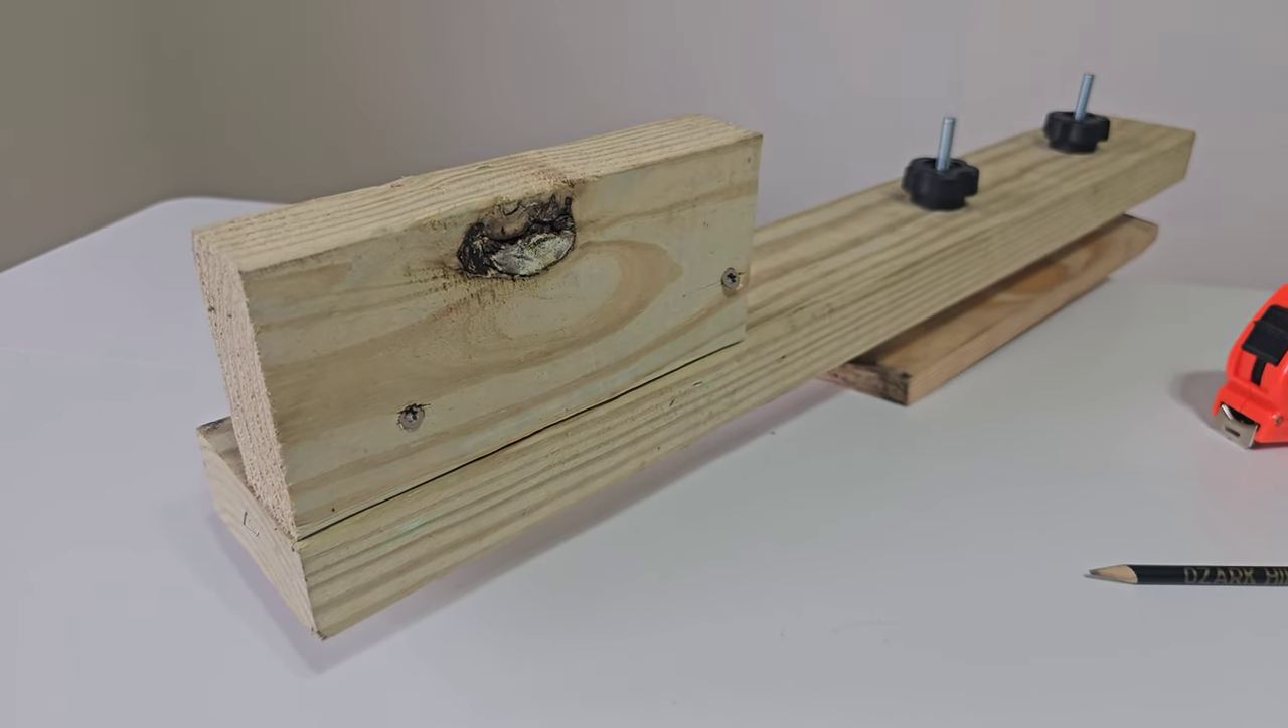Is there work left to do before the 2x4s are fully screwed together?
No.